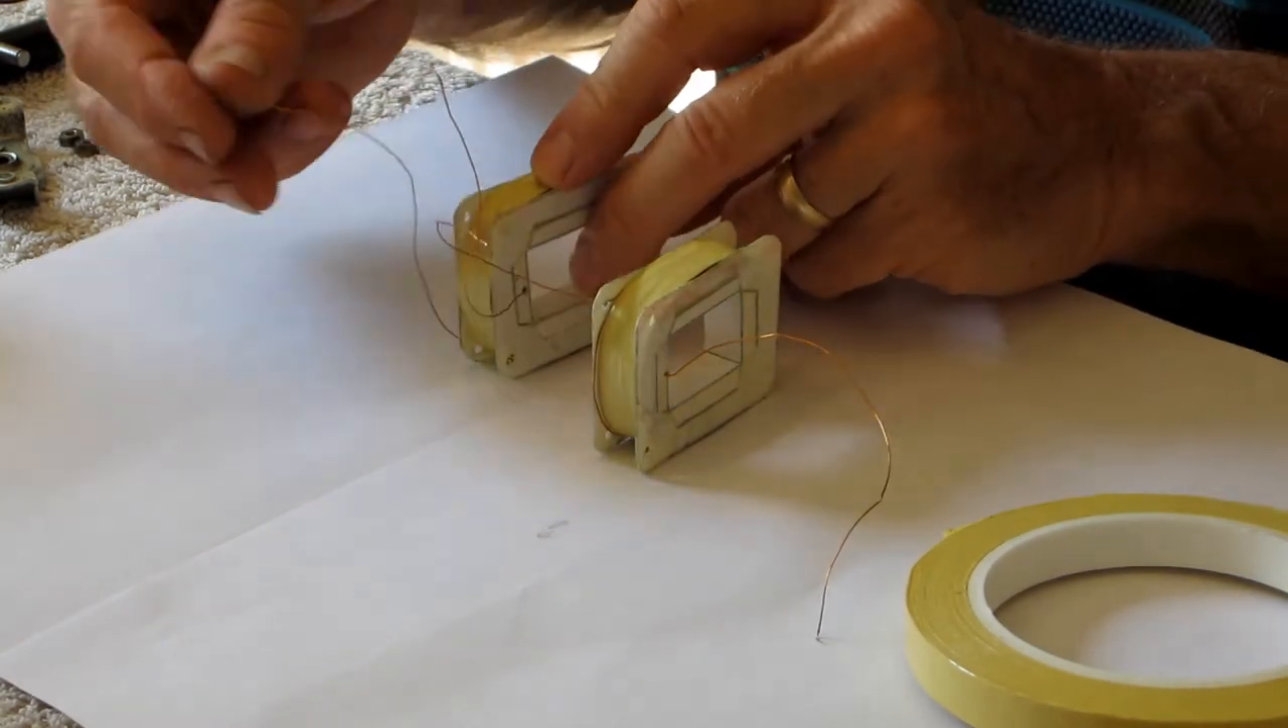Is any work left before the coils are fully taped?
No.